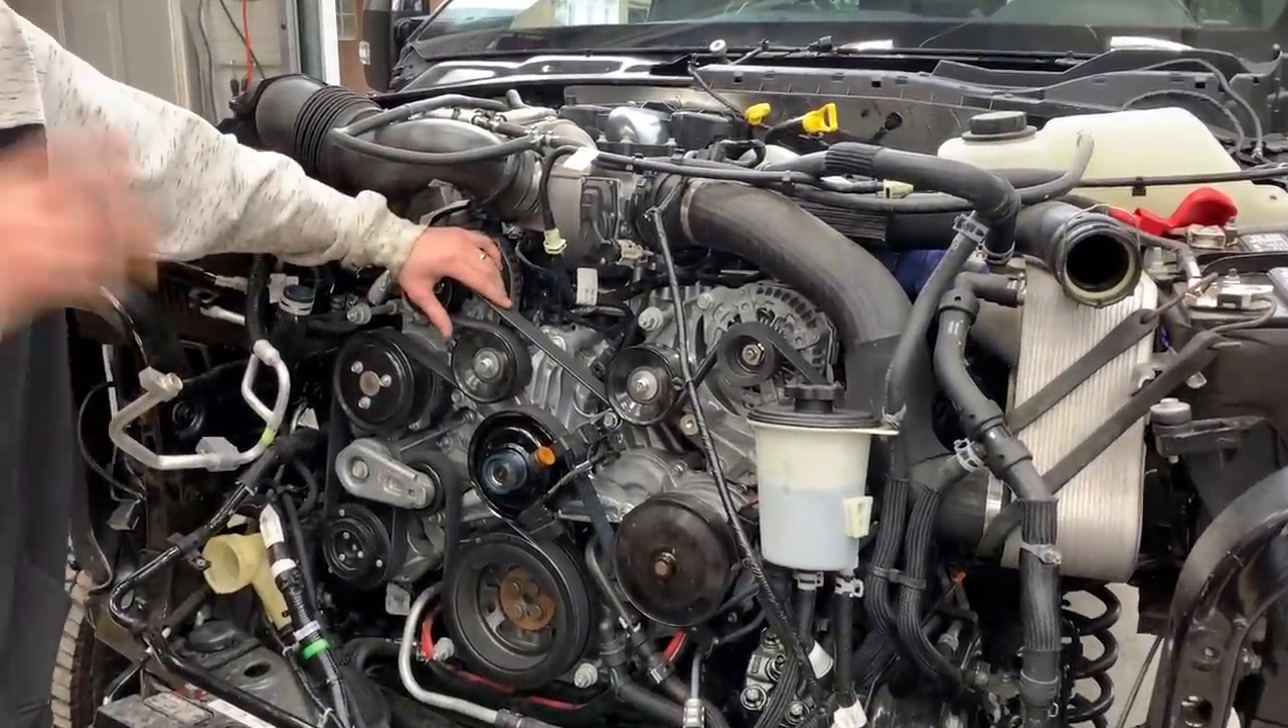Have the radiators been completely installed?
No.